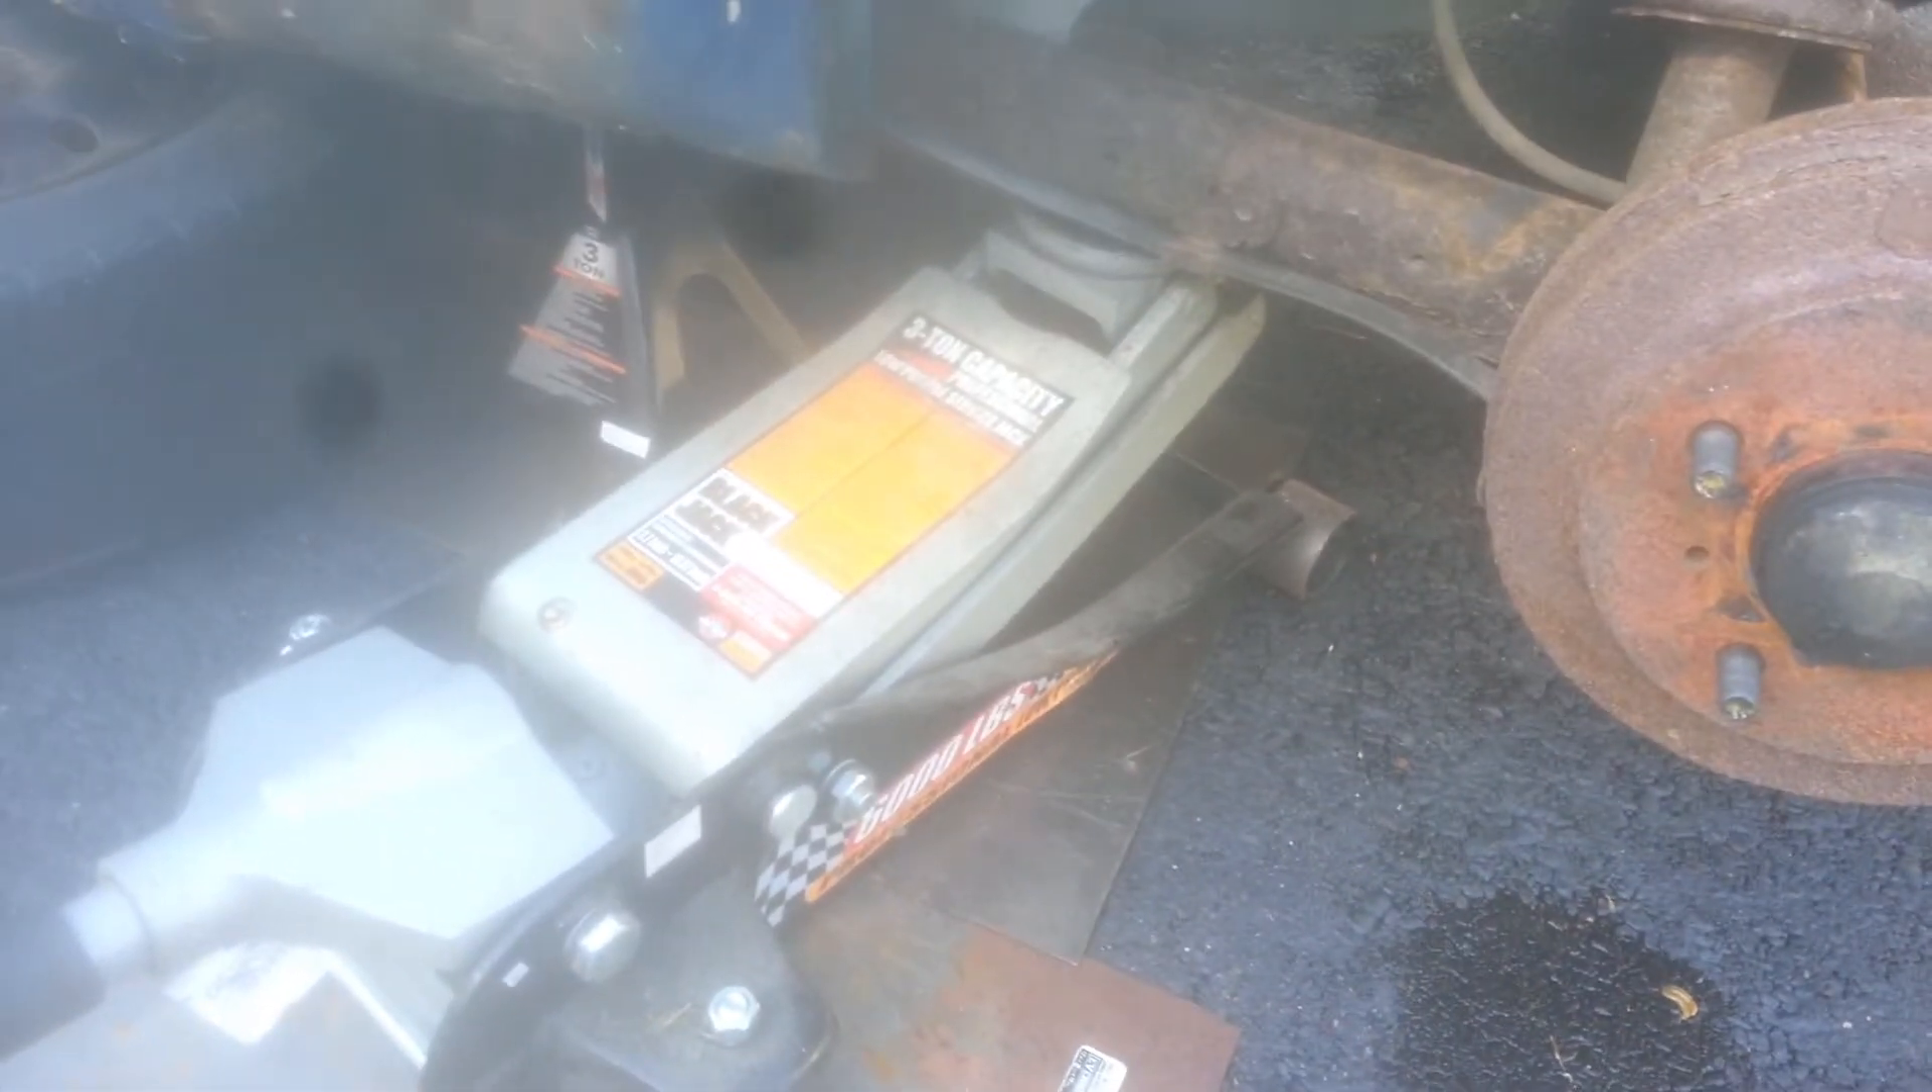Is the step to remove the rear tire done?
Yes.